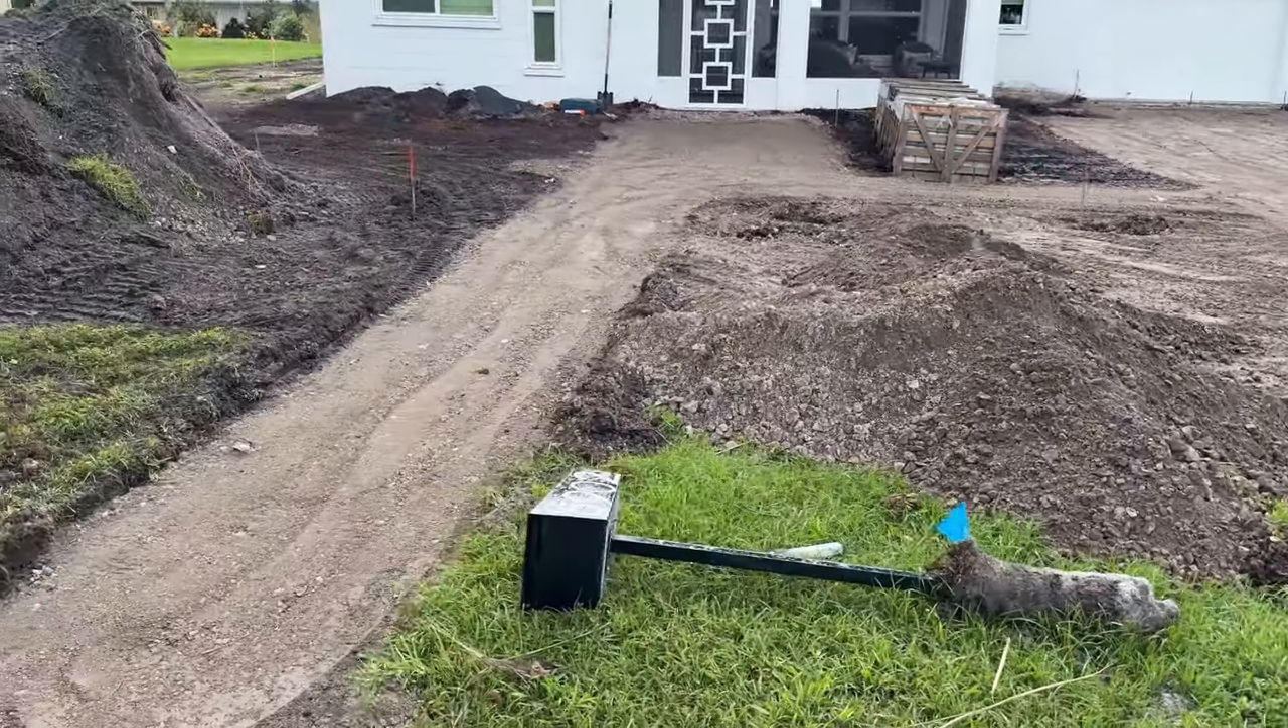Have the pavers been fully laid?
No.